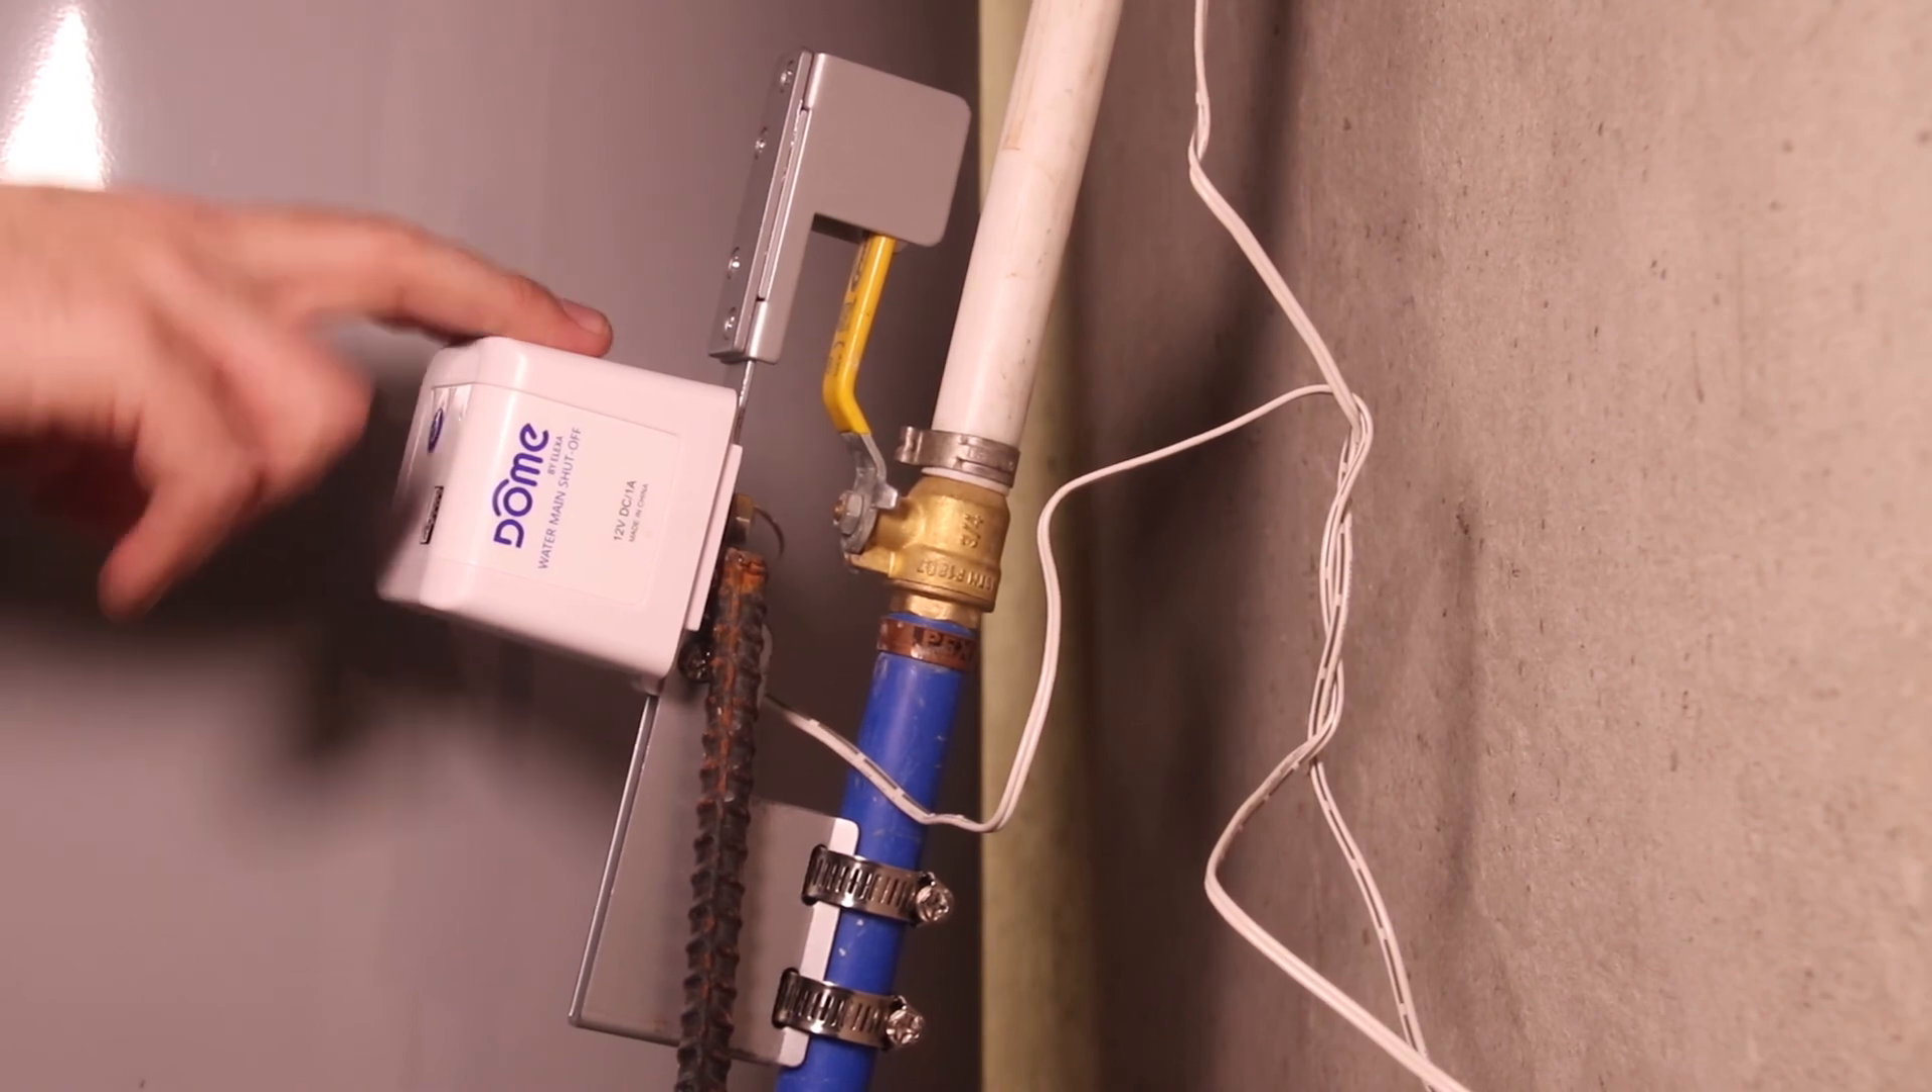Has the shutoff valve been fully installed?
Yes.